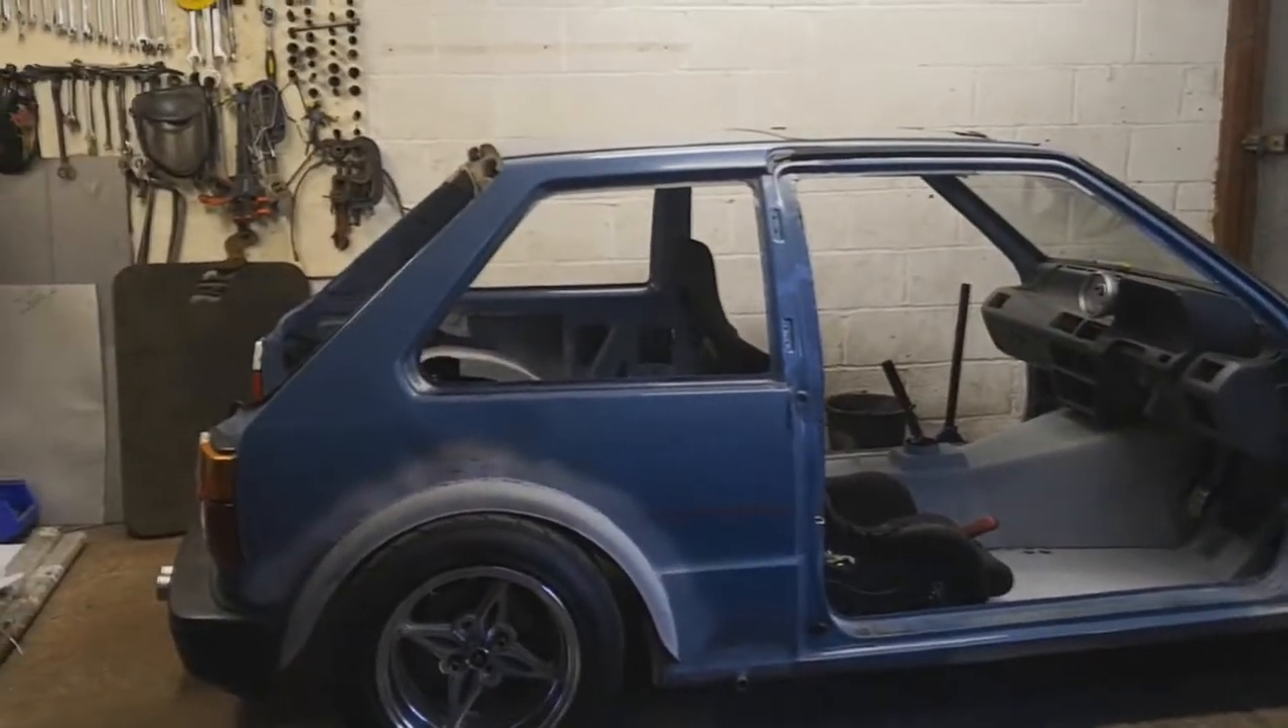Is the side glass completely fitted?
No.